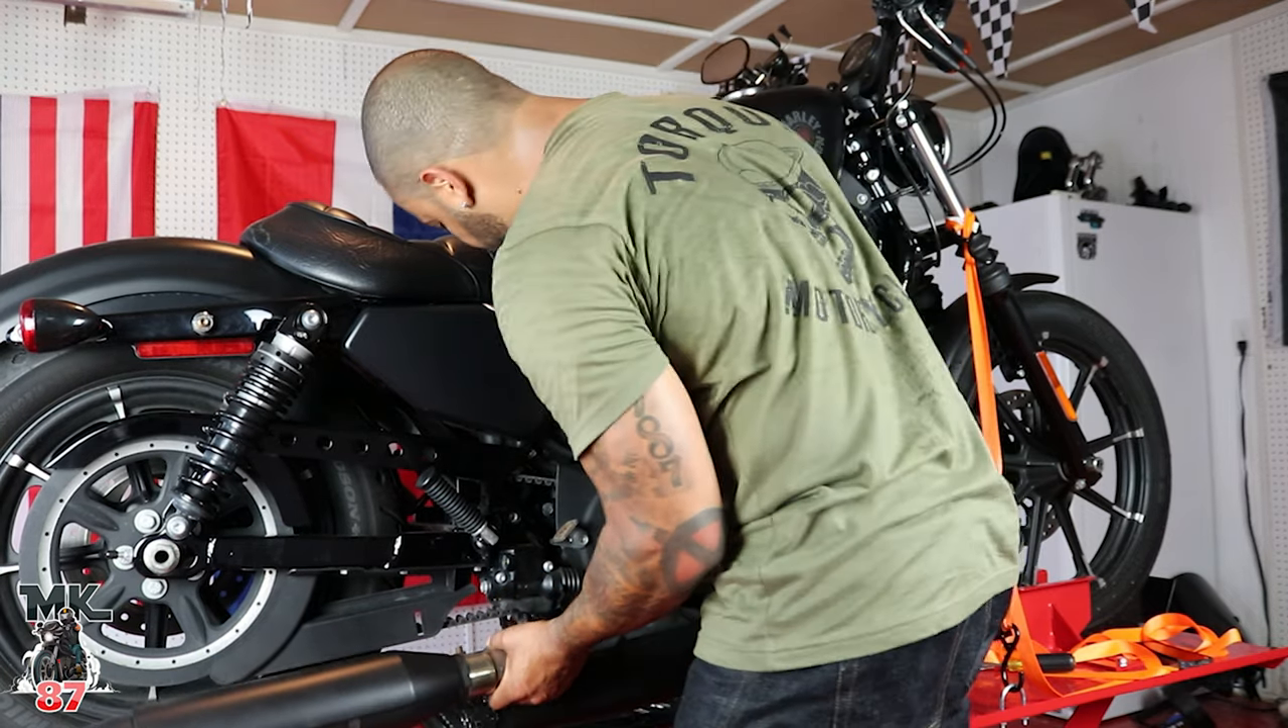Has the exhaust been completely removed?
No.